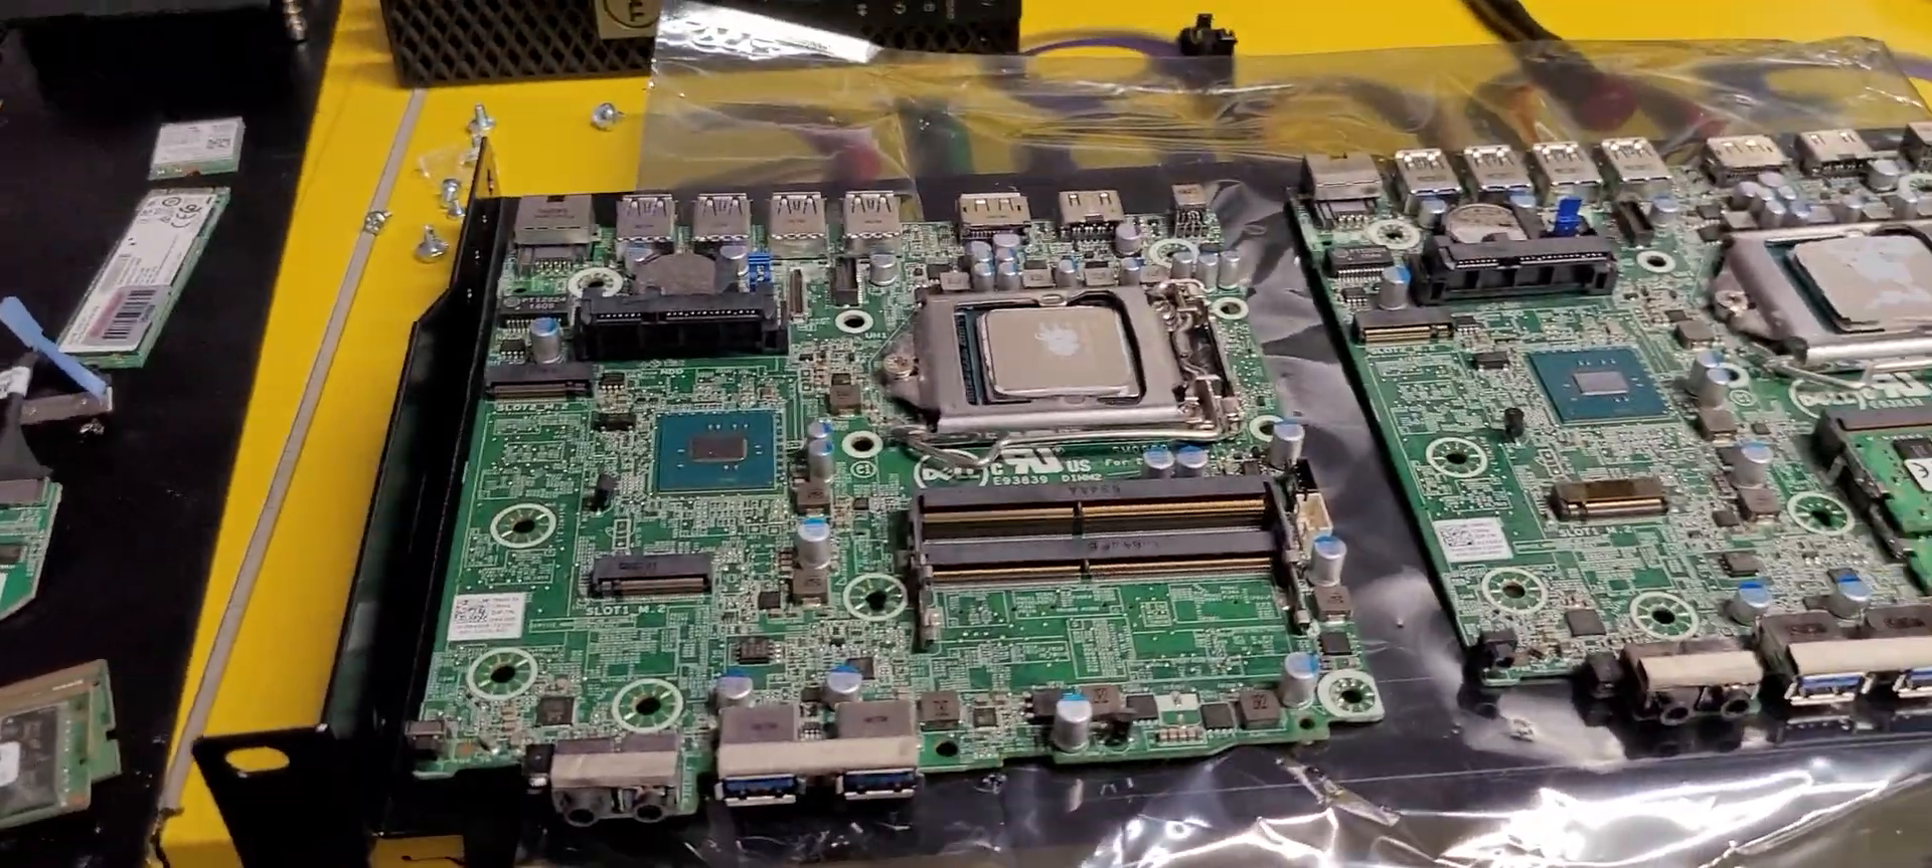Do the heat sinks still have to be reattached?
Yes.